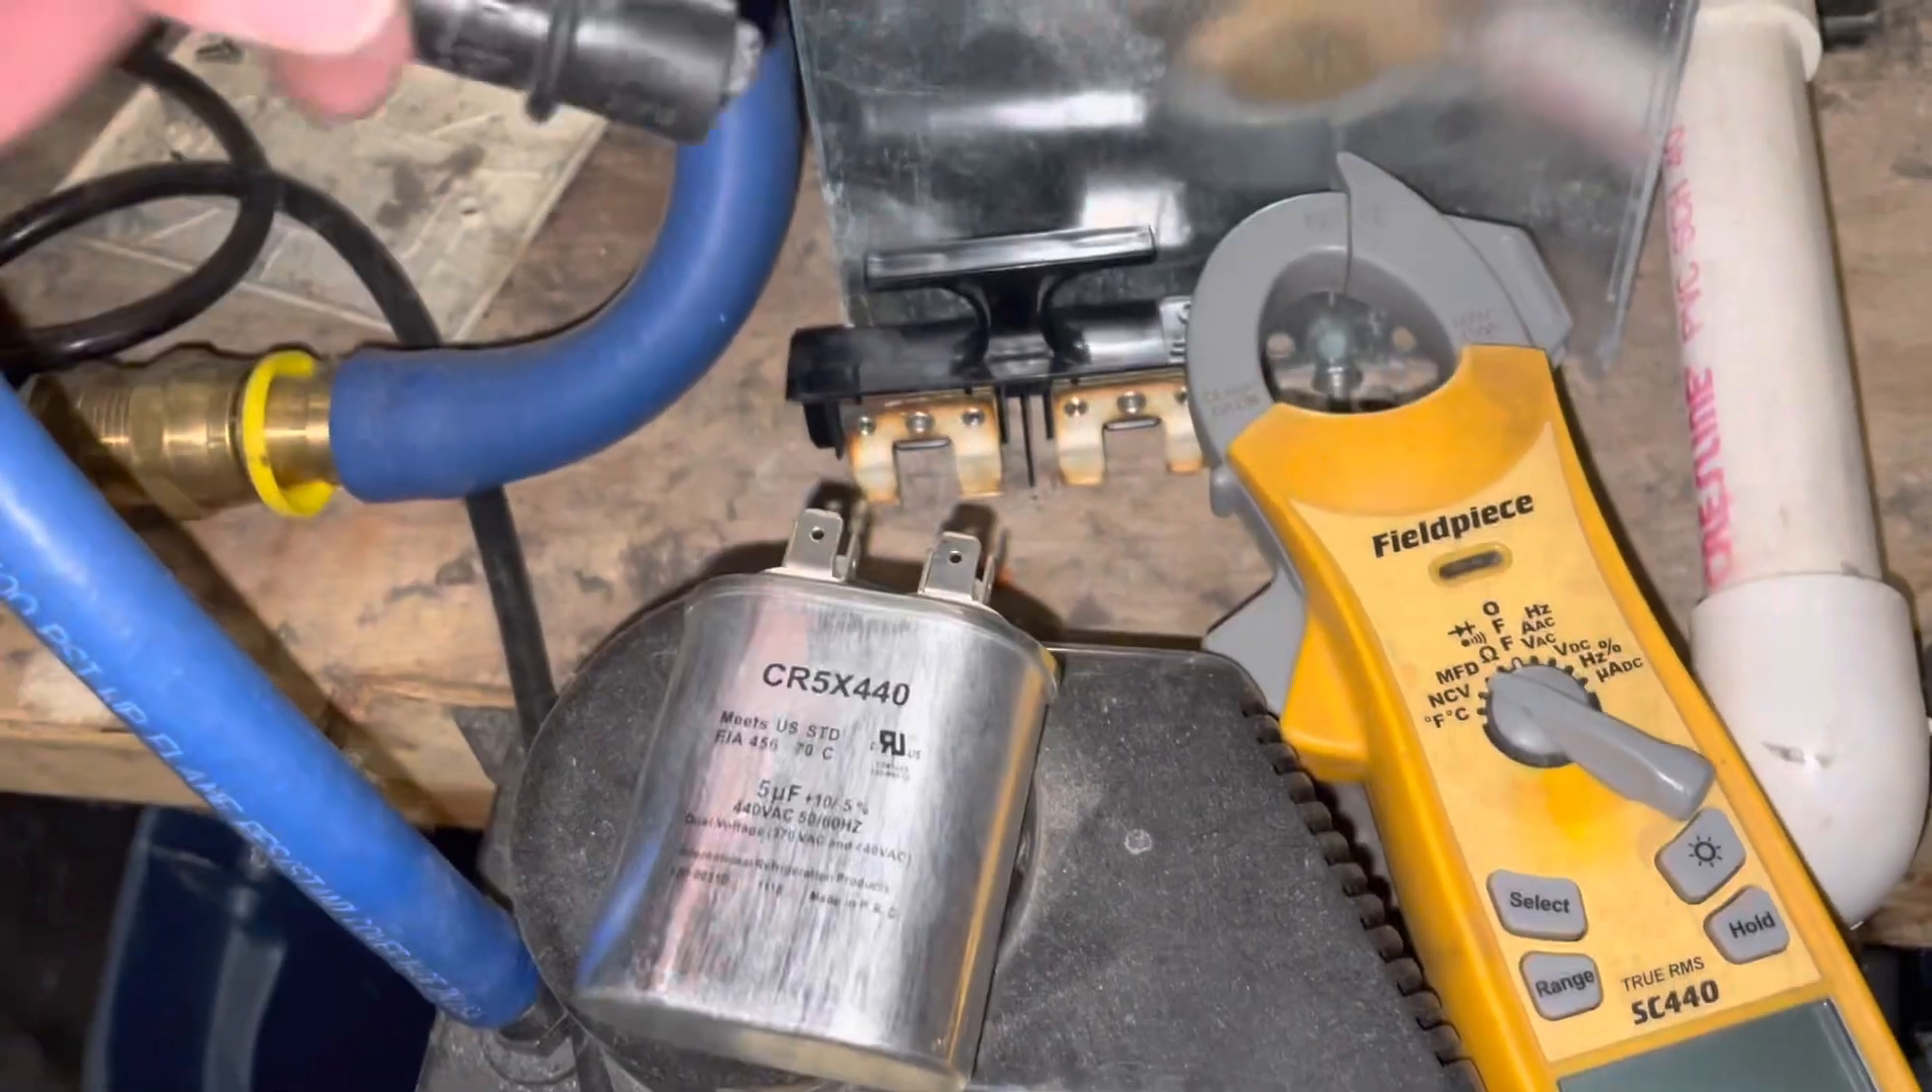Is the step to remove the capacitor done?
Yes.